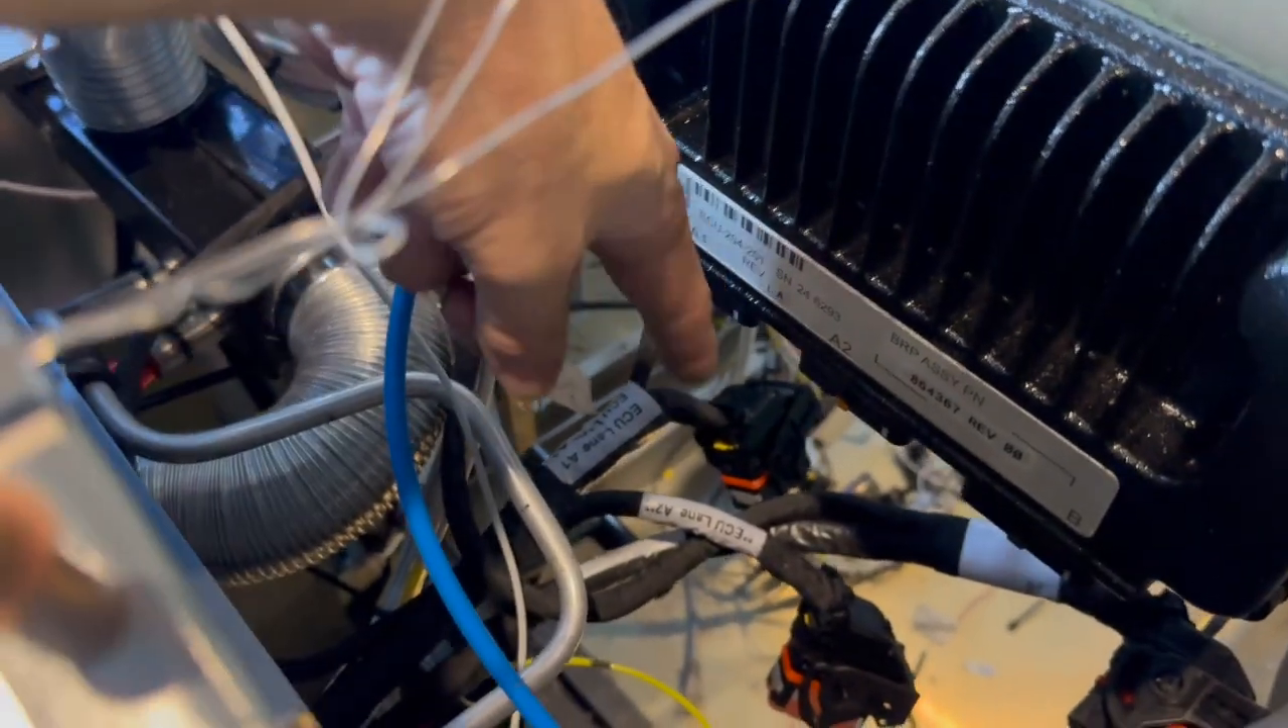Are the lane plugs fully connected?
No.